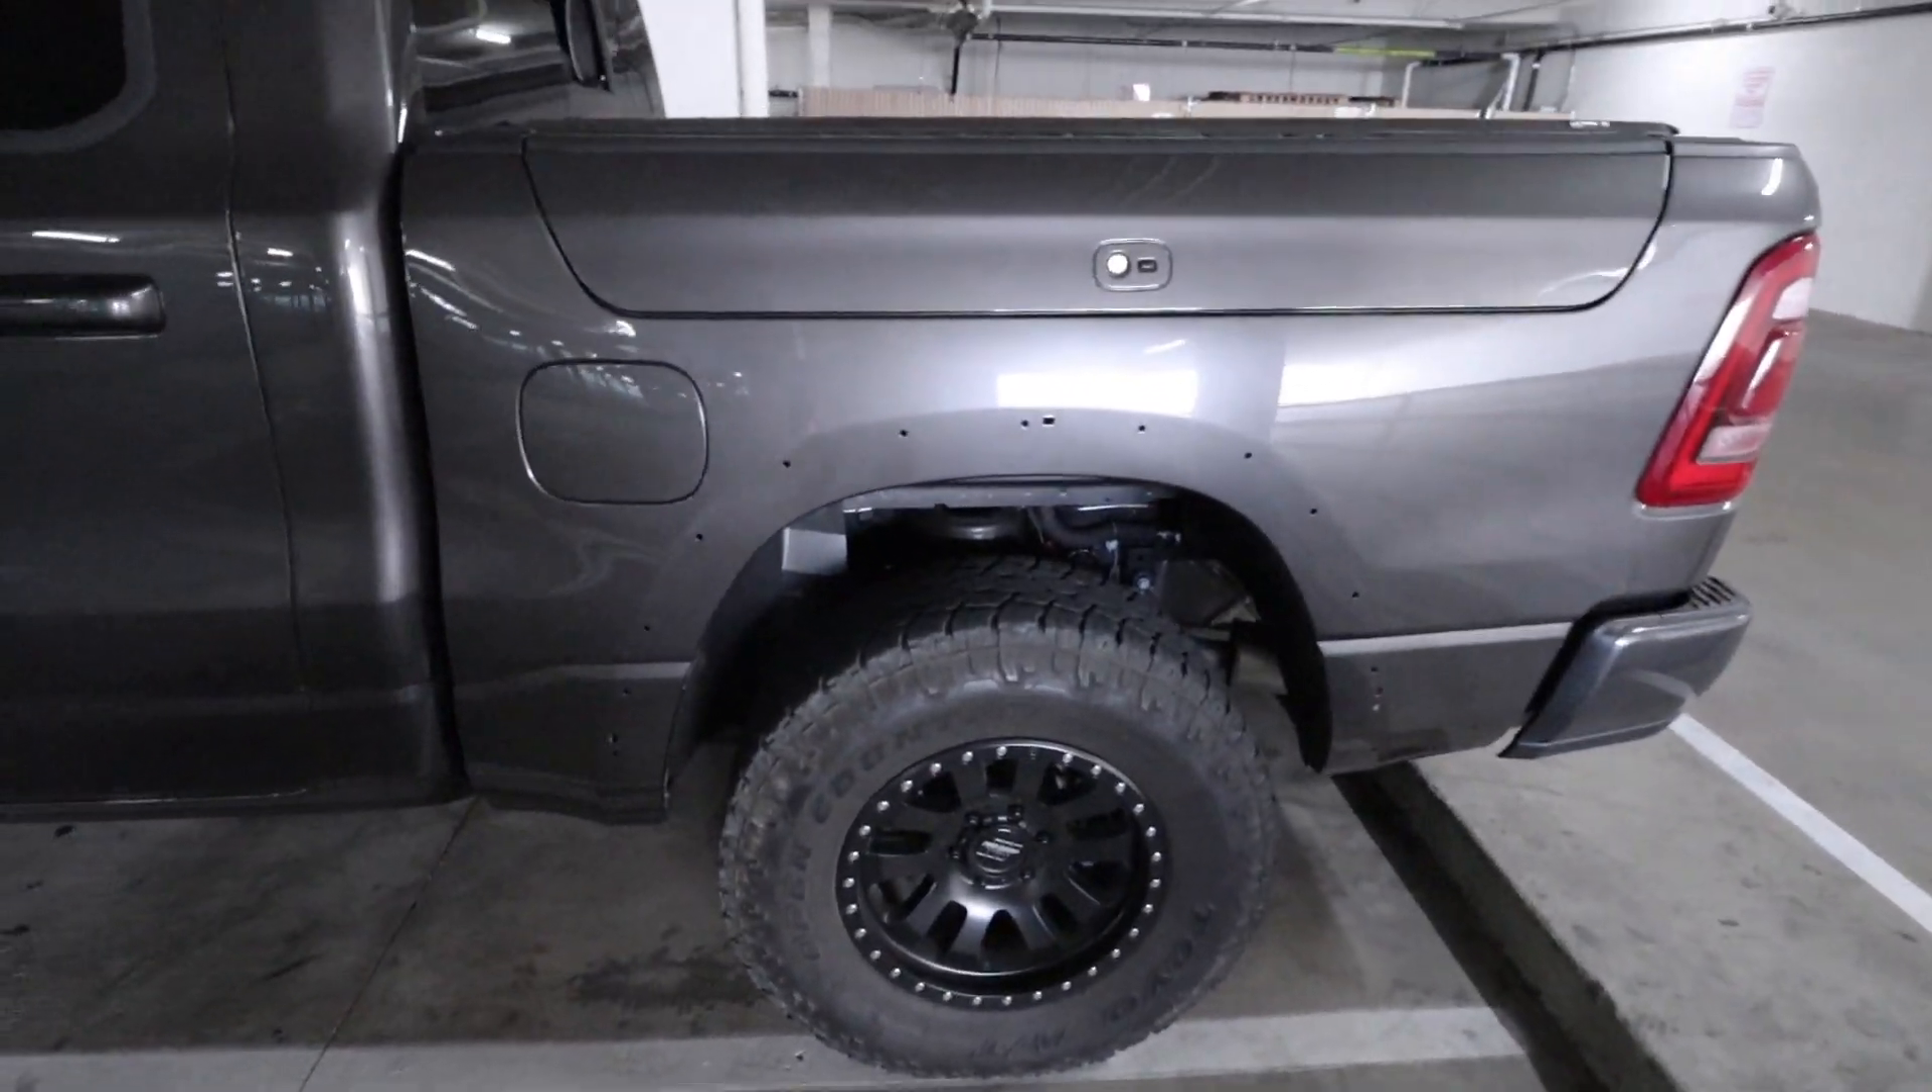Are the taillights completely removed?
No.